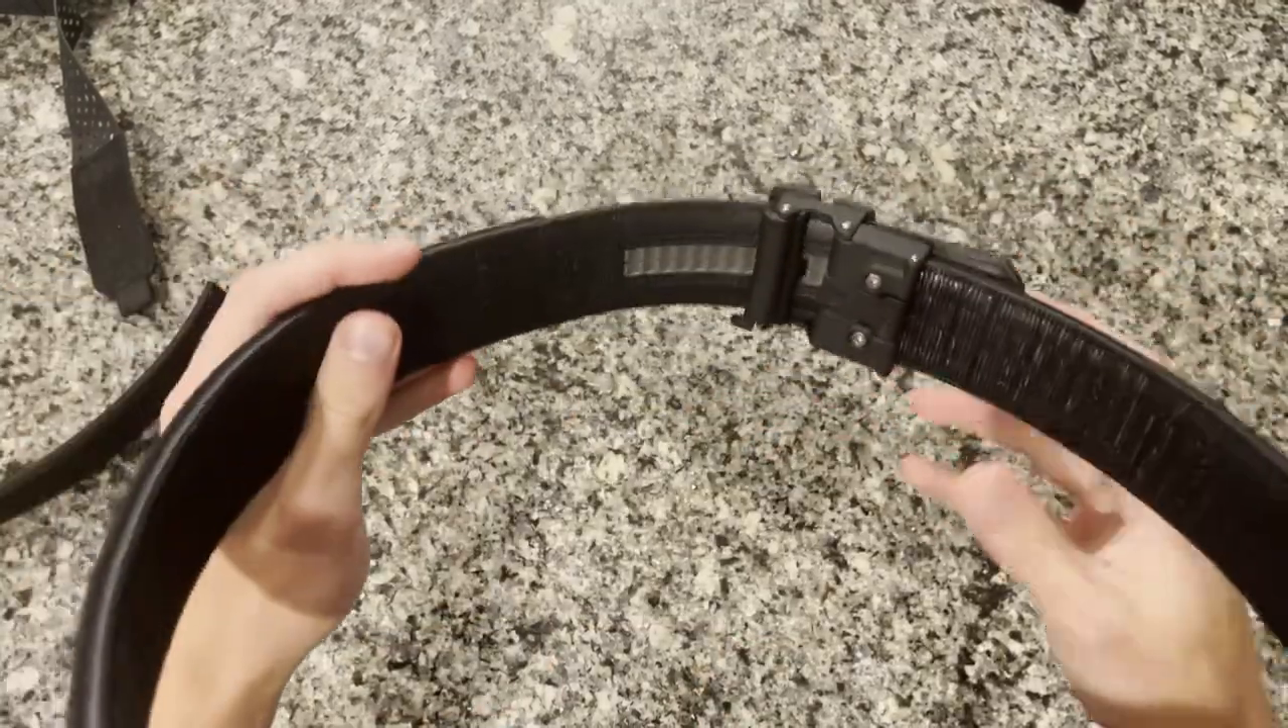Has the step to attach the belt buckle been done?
Yes.